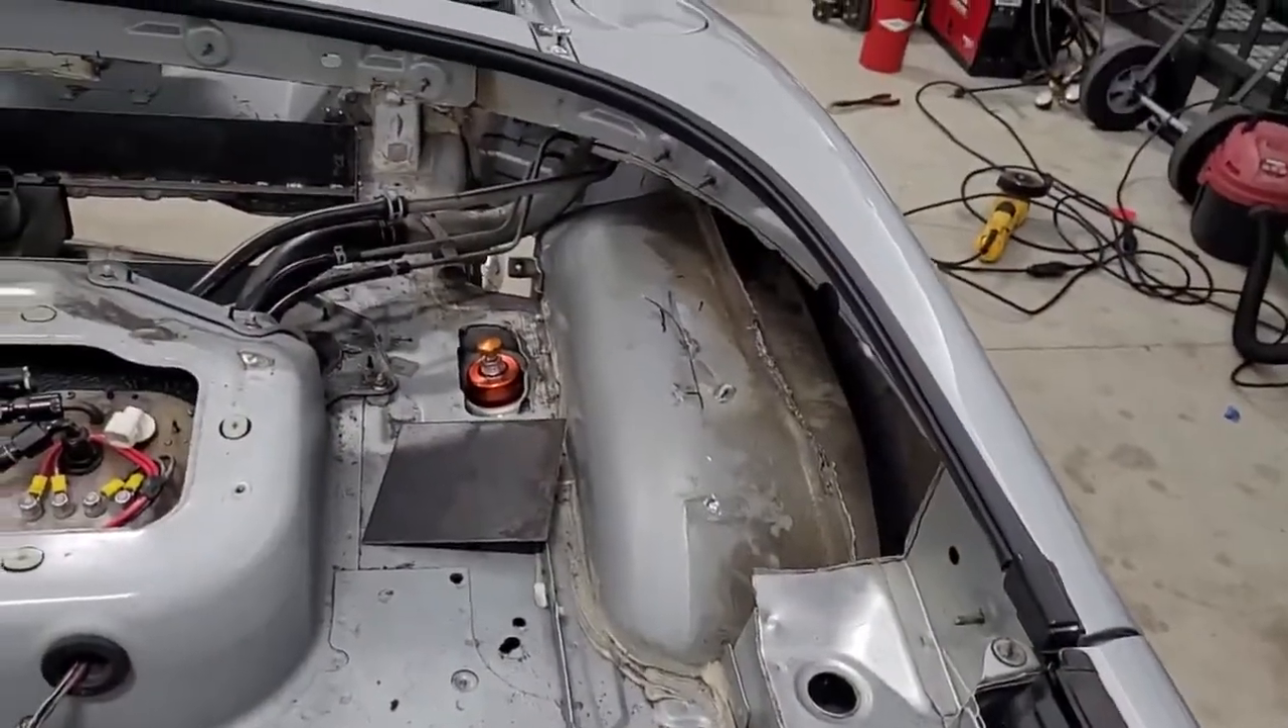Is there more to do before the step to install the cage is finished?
Yes.